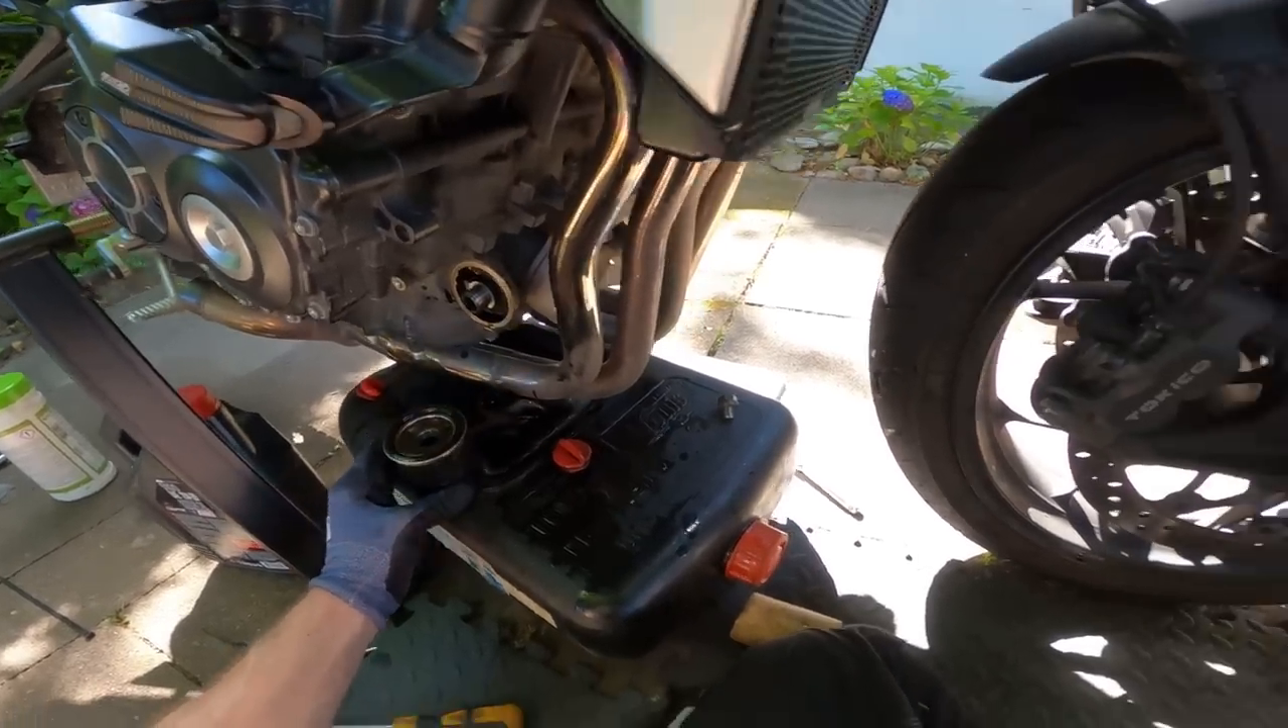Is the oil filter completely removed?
Yes.